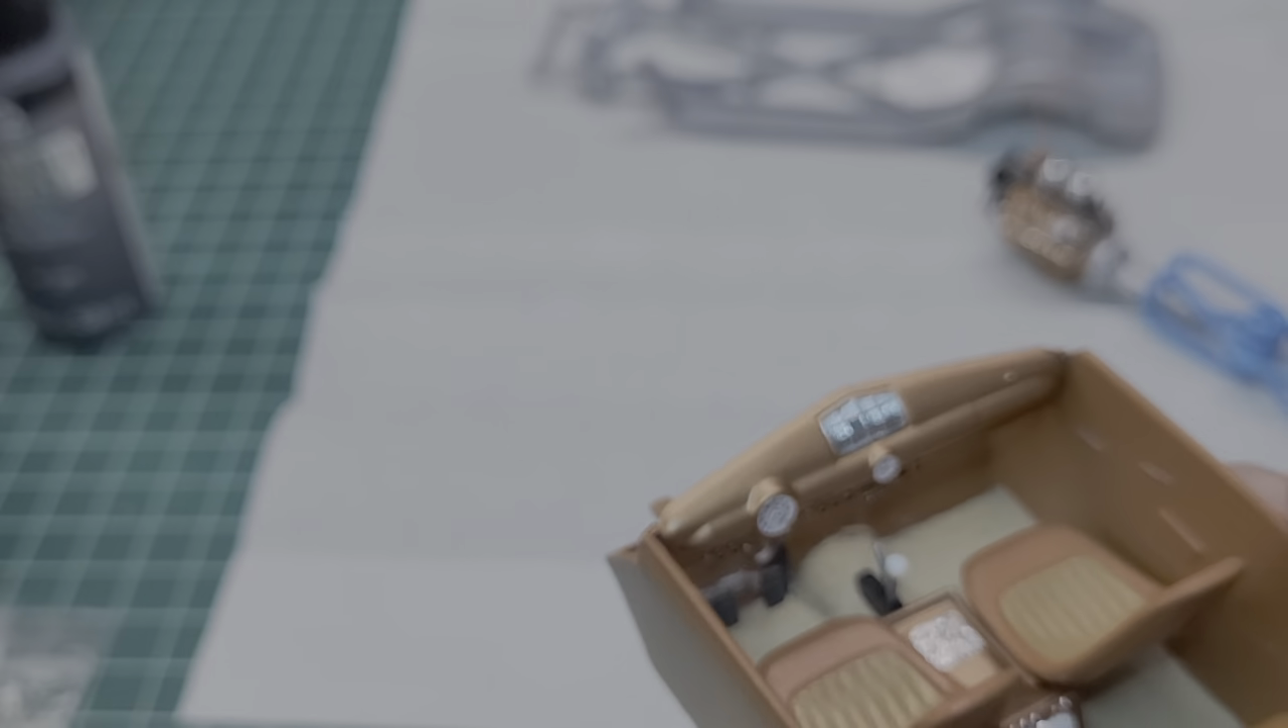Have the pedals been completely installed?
Yes.